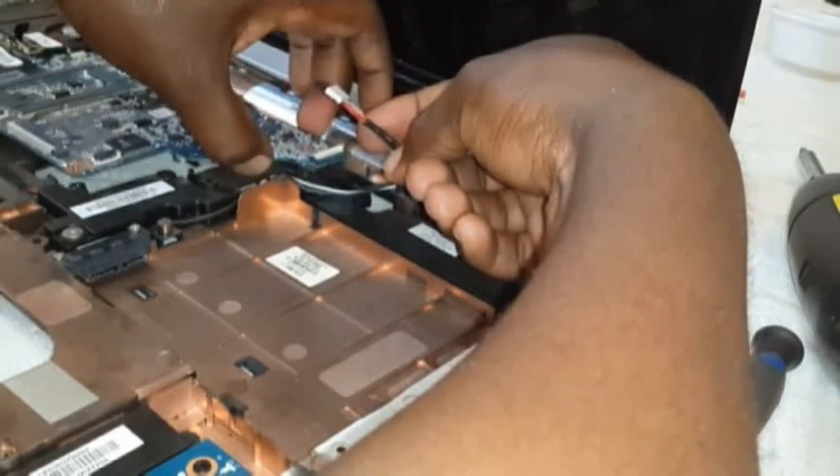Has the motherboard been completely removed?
No.